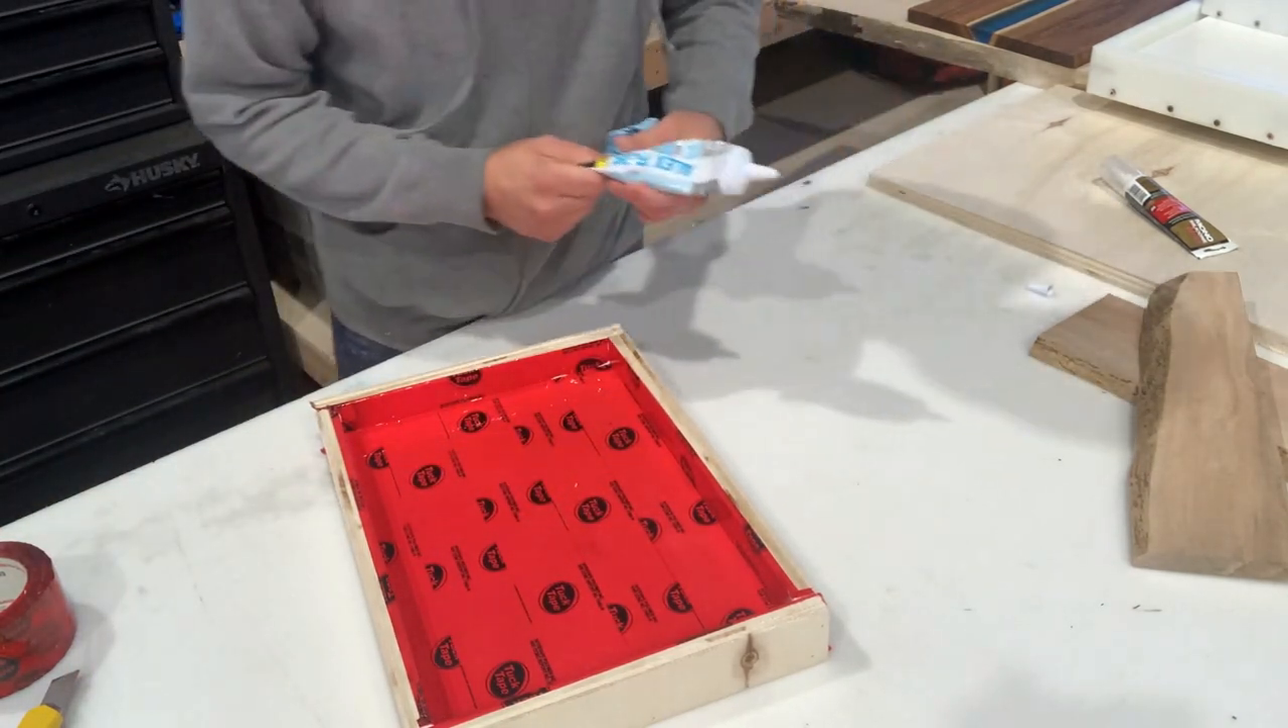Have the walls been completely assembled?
Yes.